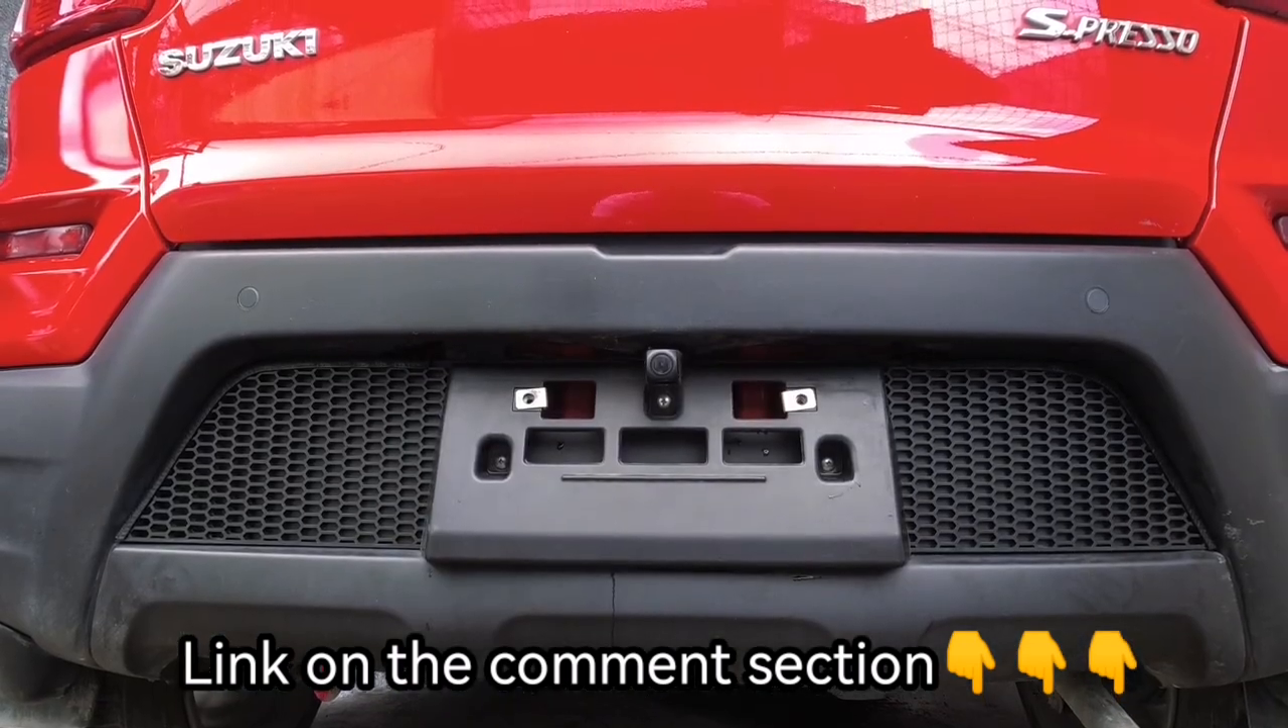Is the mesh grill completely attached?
Yes.